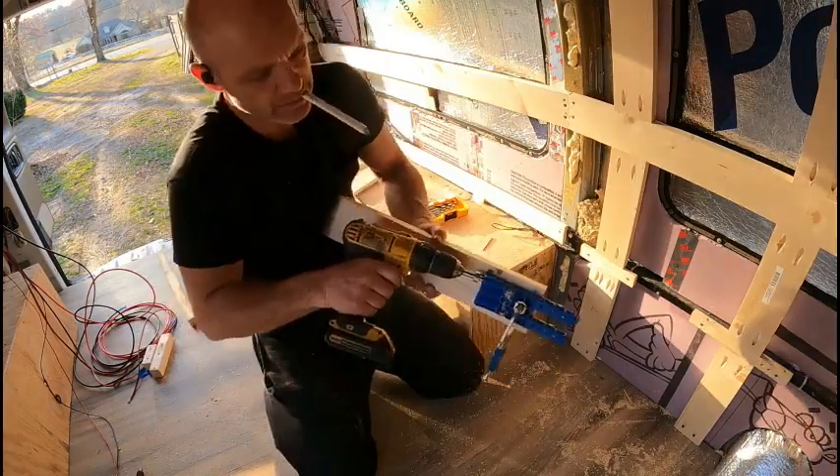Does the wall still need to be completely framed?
Yes.